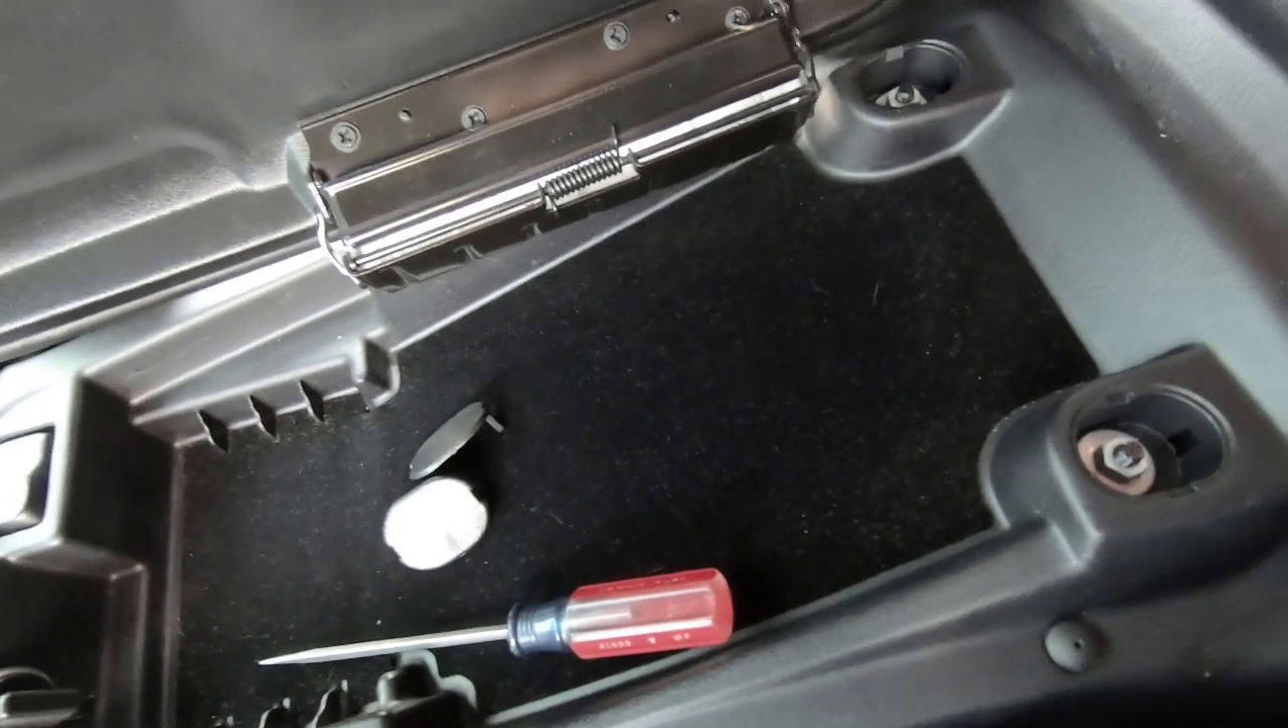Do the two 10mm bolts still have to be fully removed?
Yes.